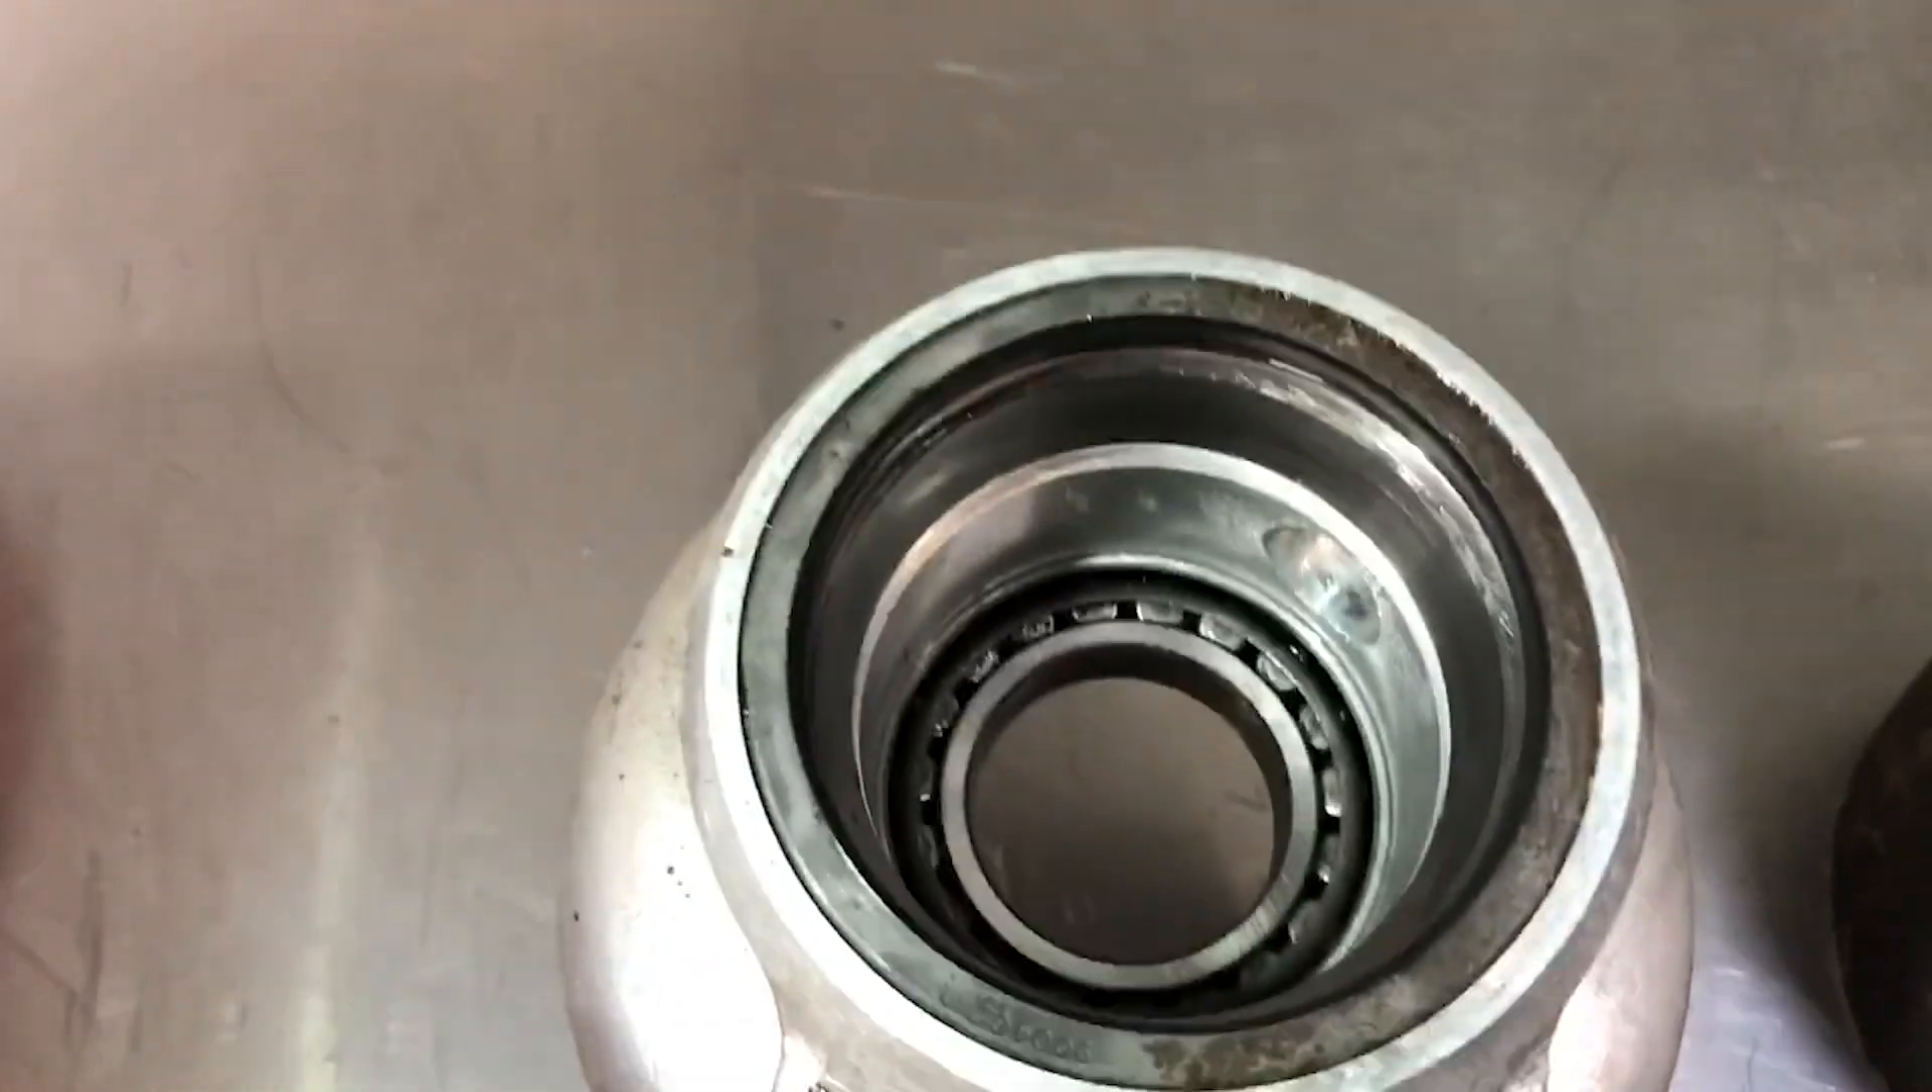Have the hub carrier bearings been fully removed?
No.